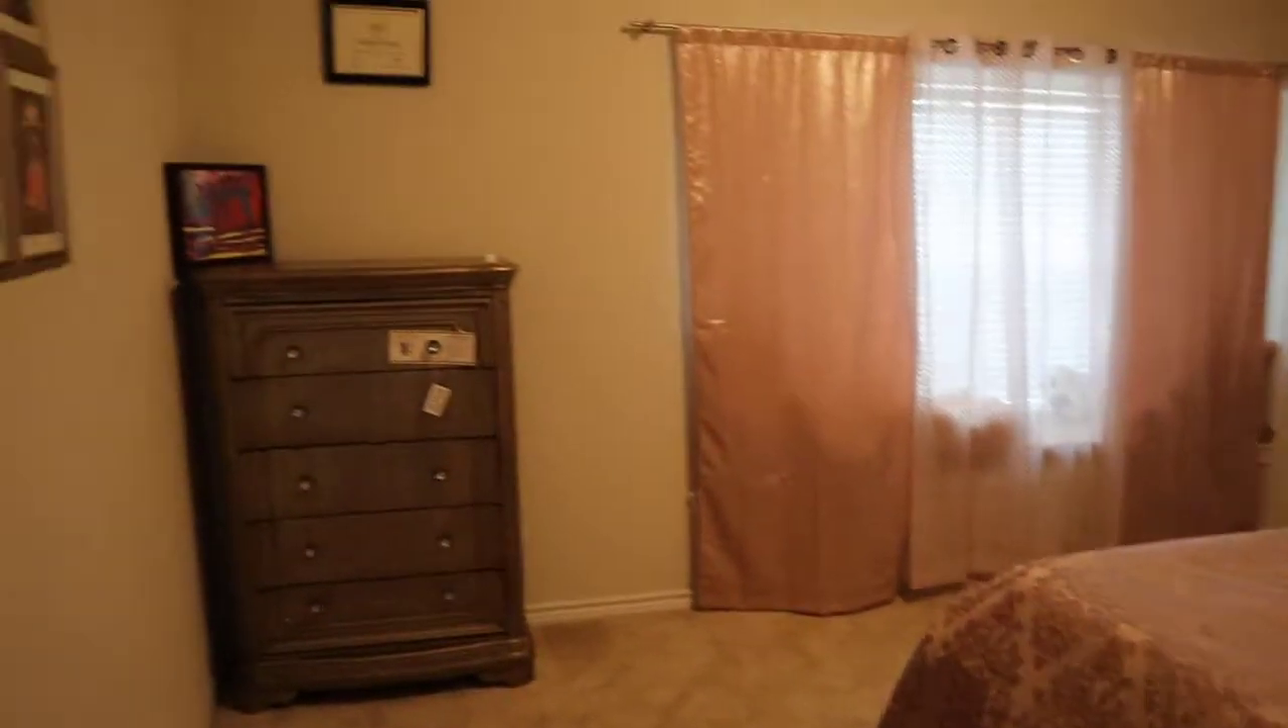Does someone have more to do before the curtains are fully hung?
No.